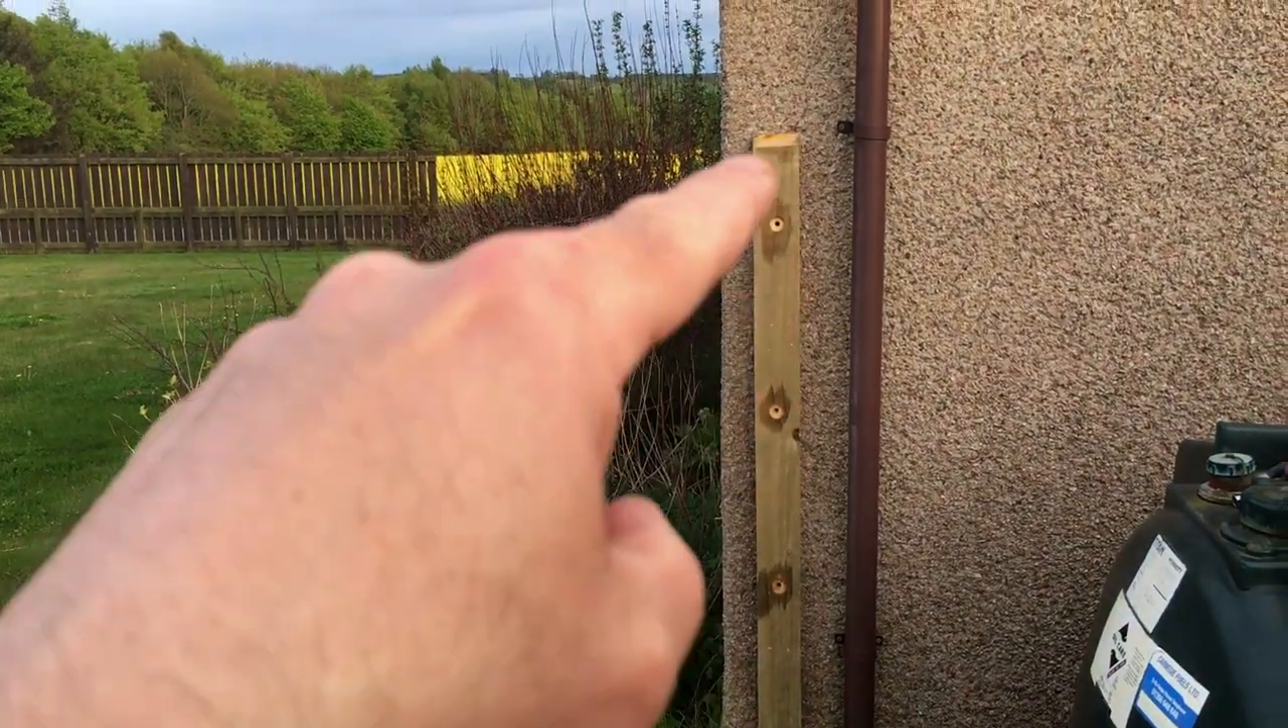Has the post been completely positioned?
Yes.